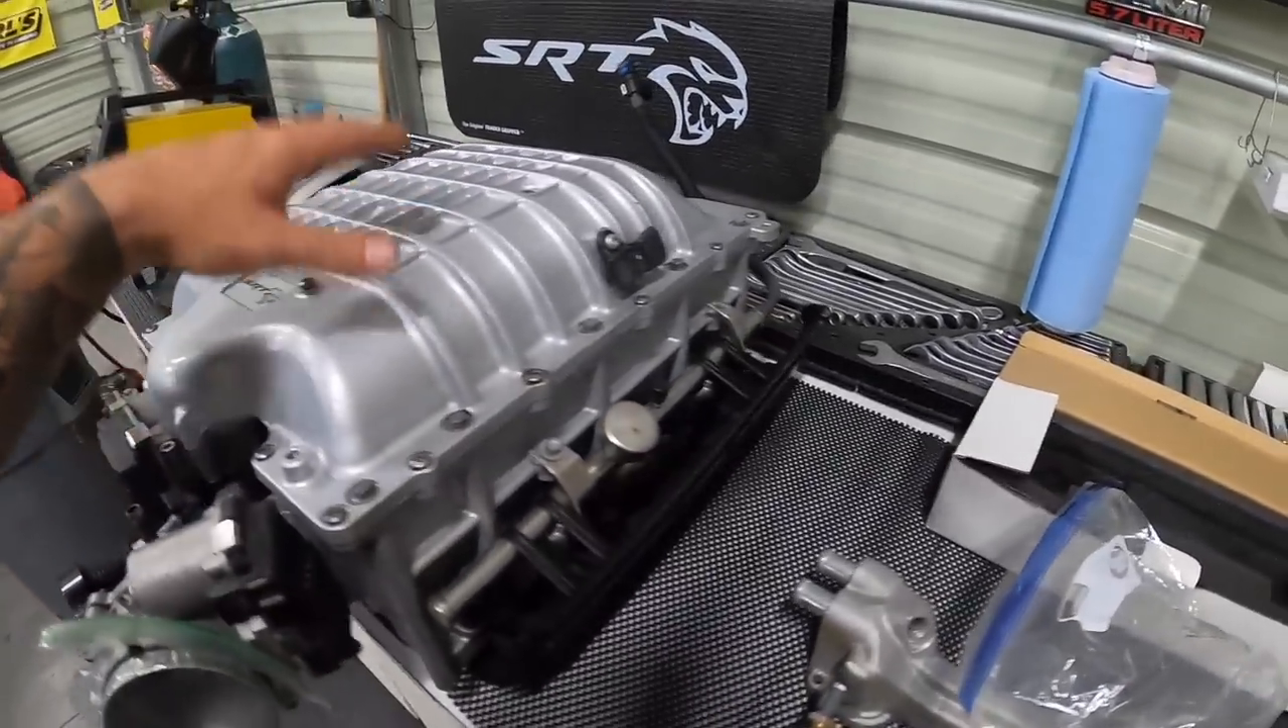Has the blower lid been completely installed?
Yes.